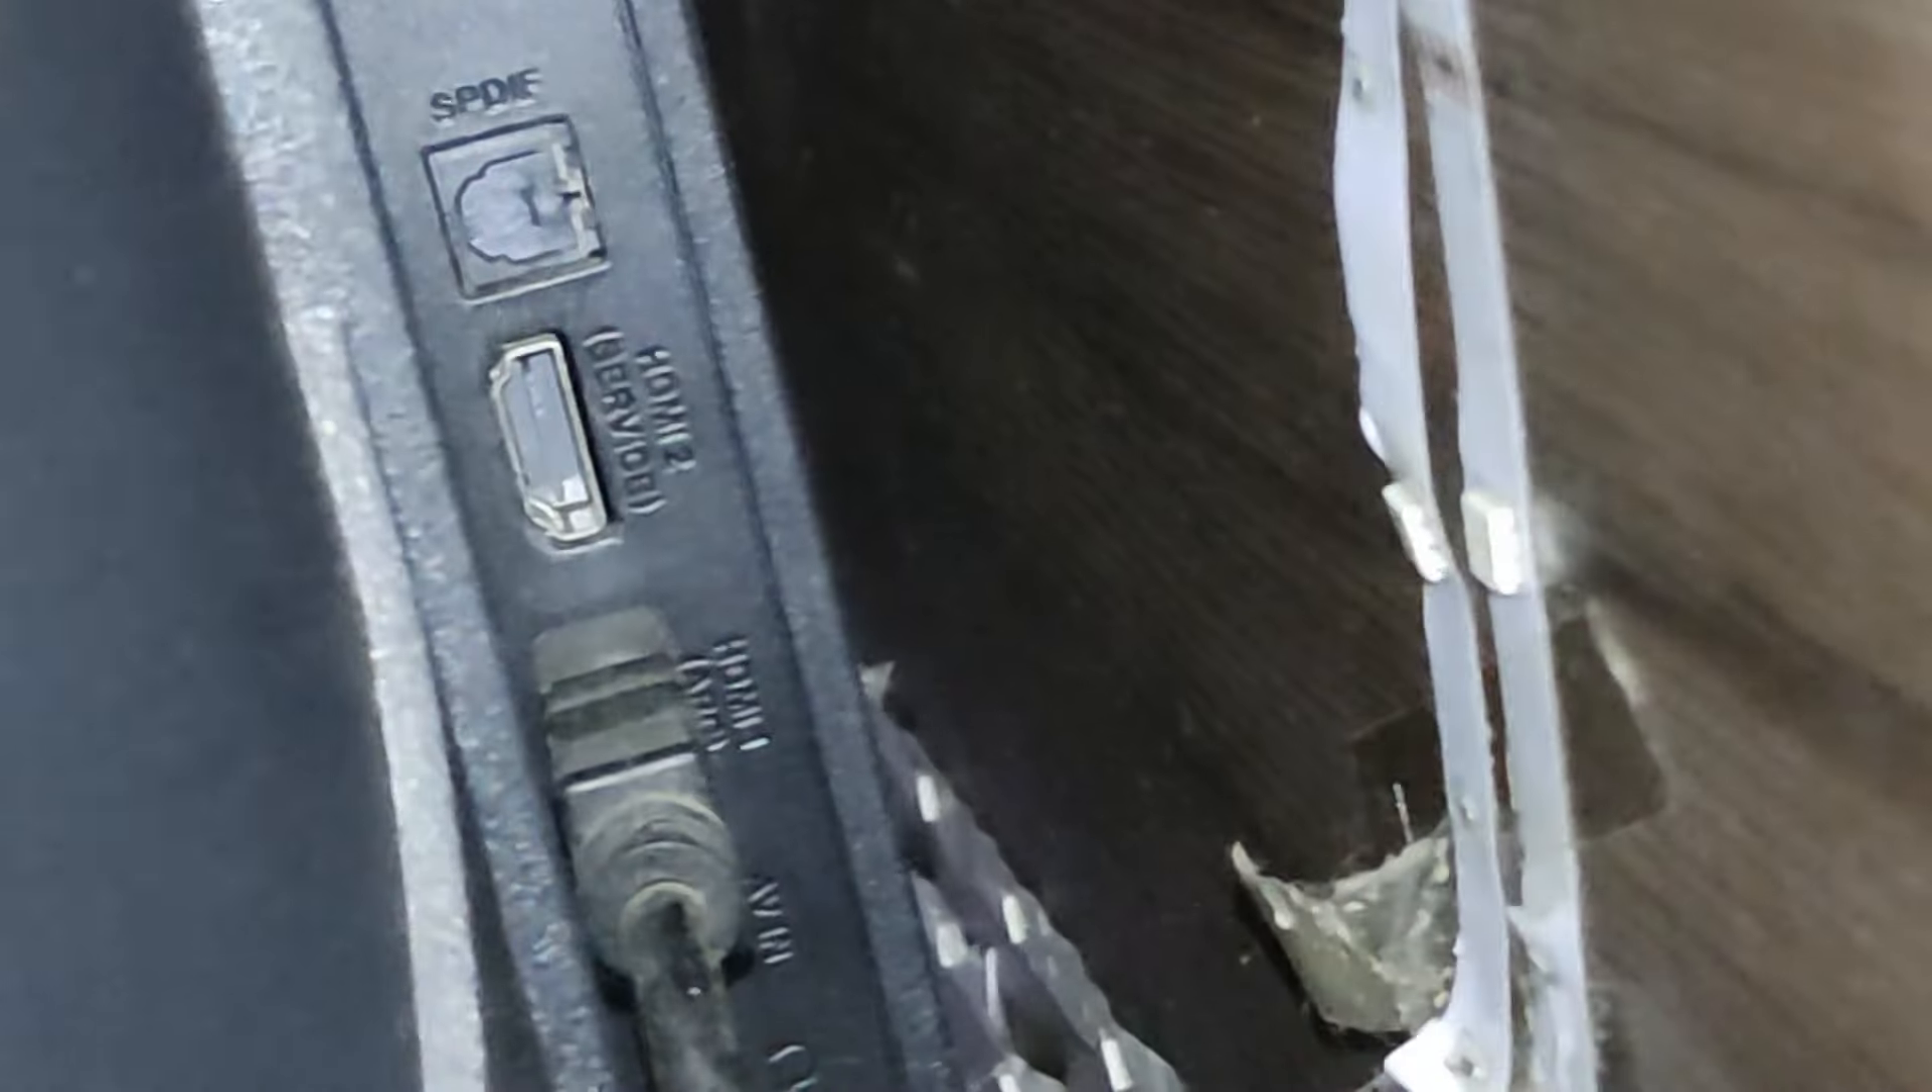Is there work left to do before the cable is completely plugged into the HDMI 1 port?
No.